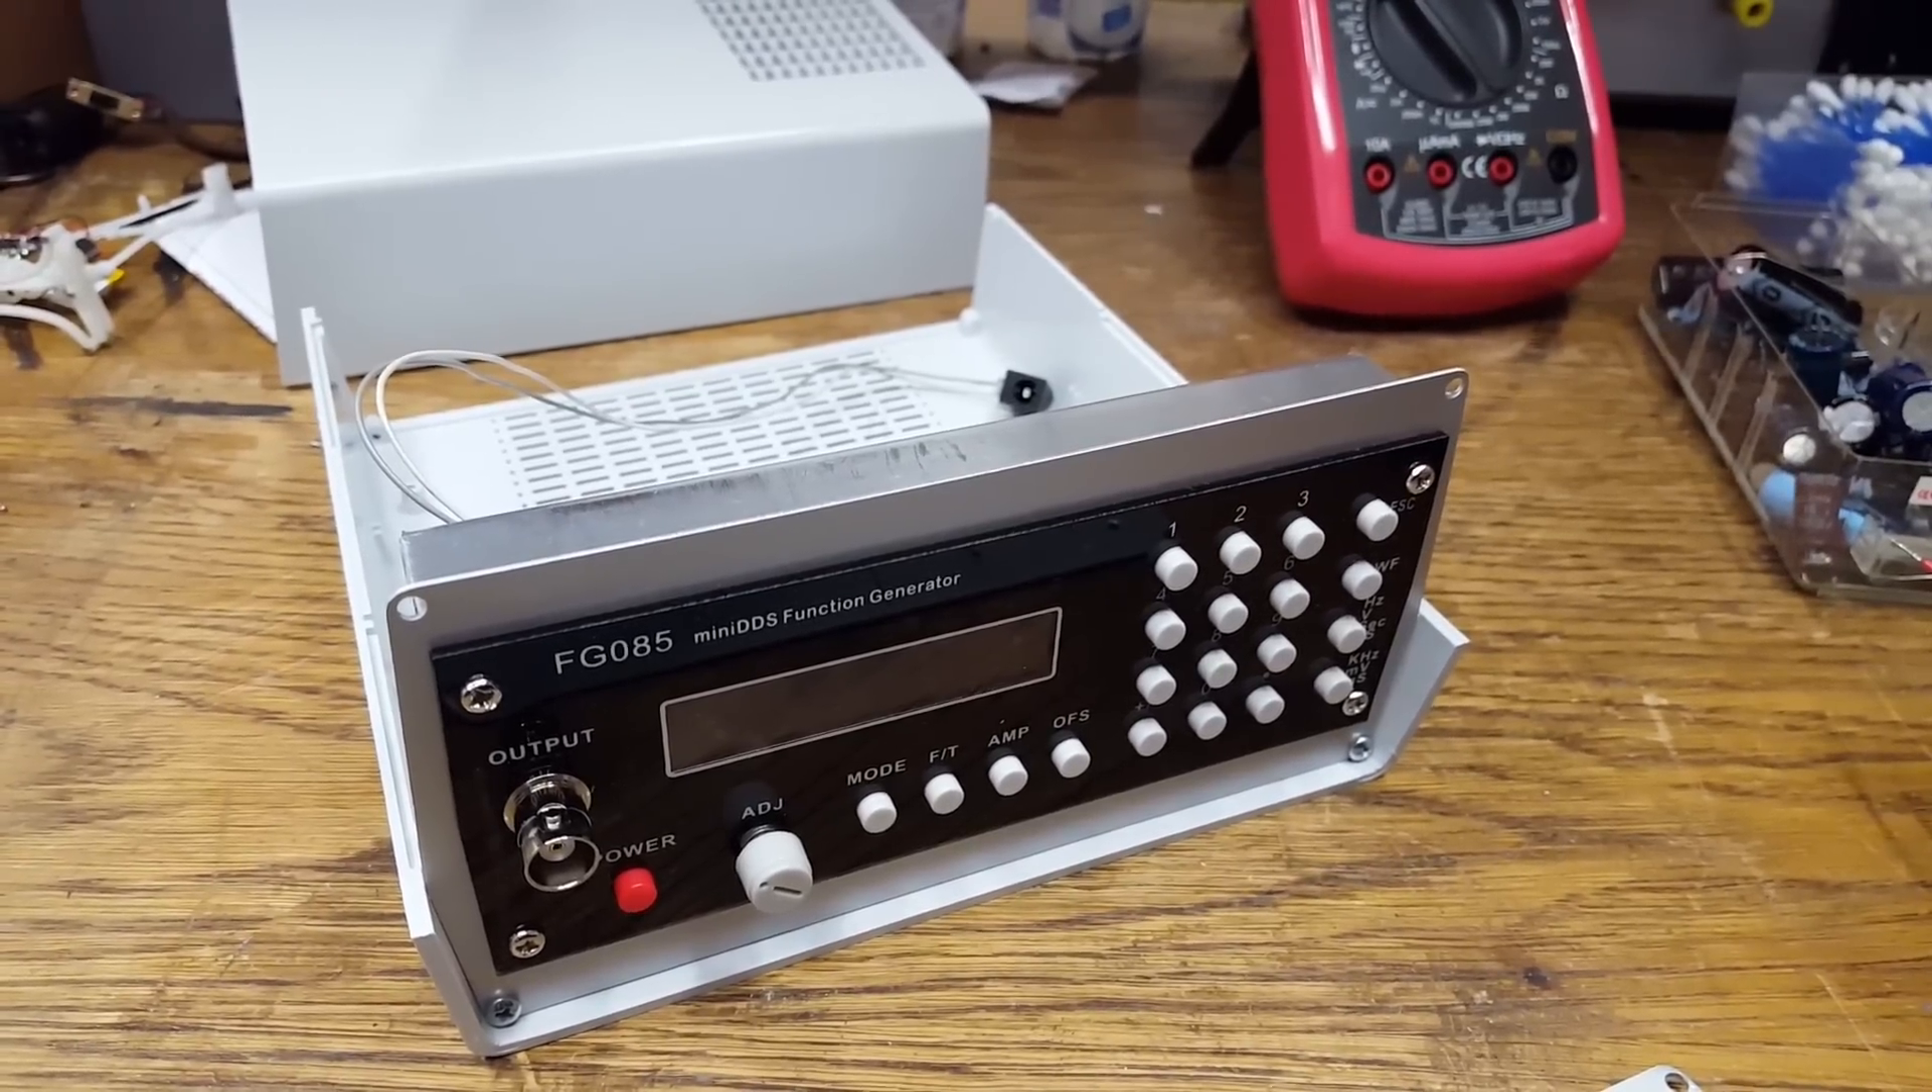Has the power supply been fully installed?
No.